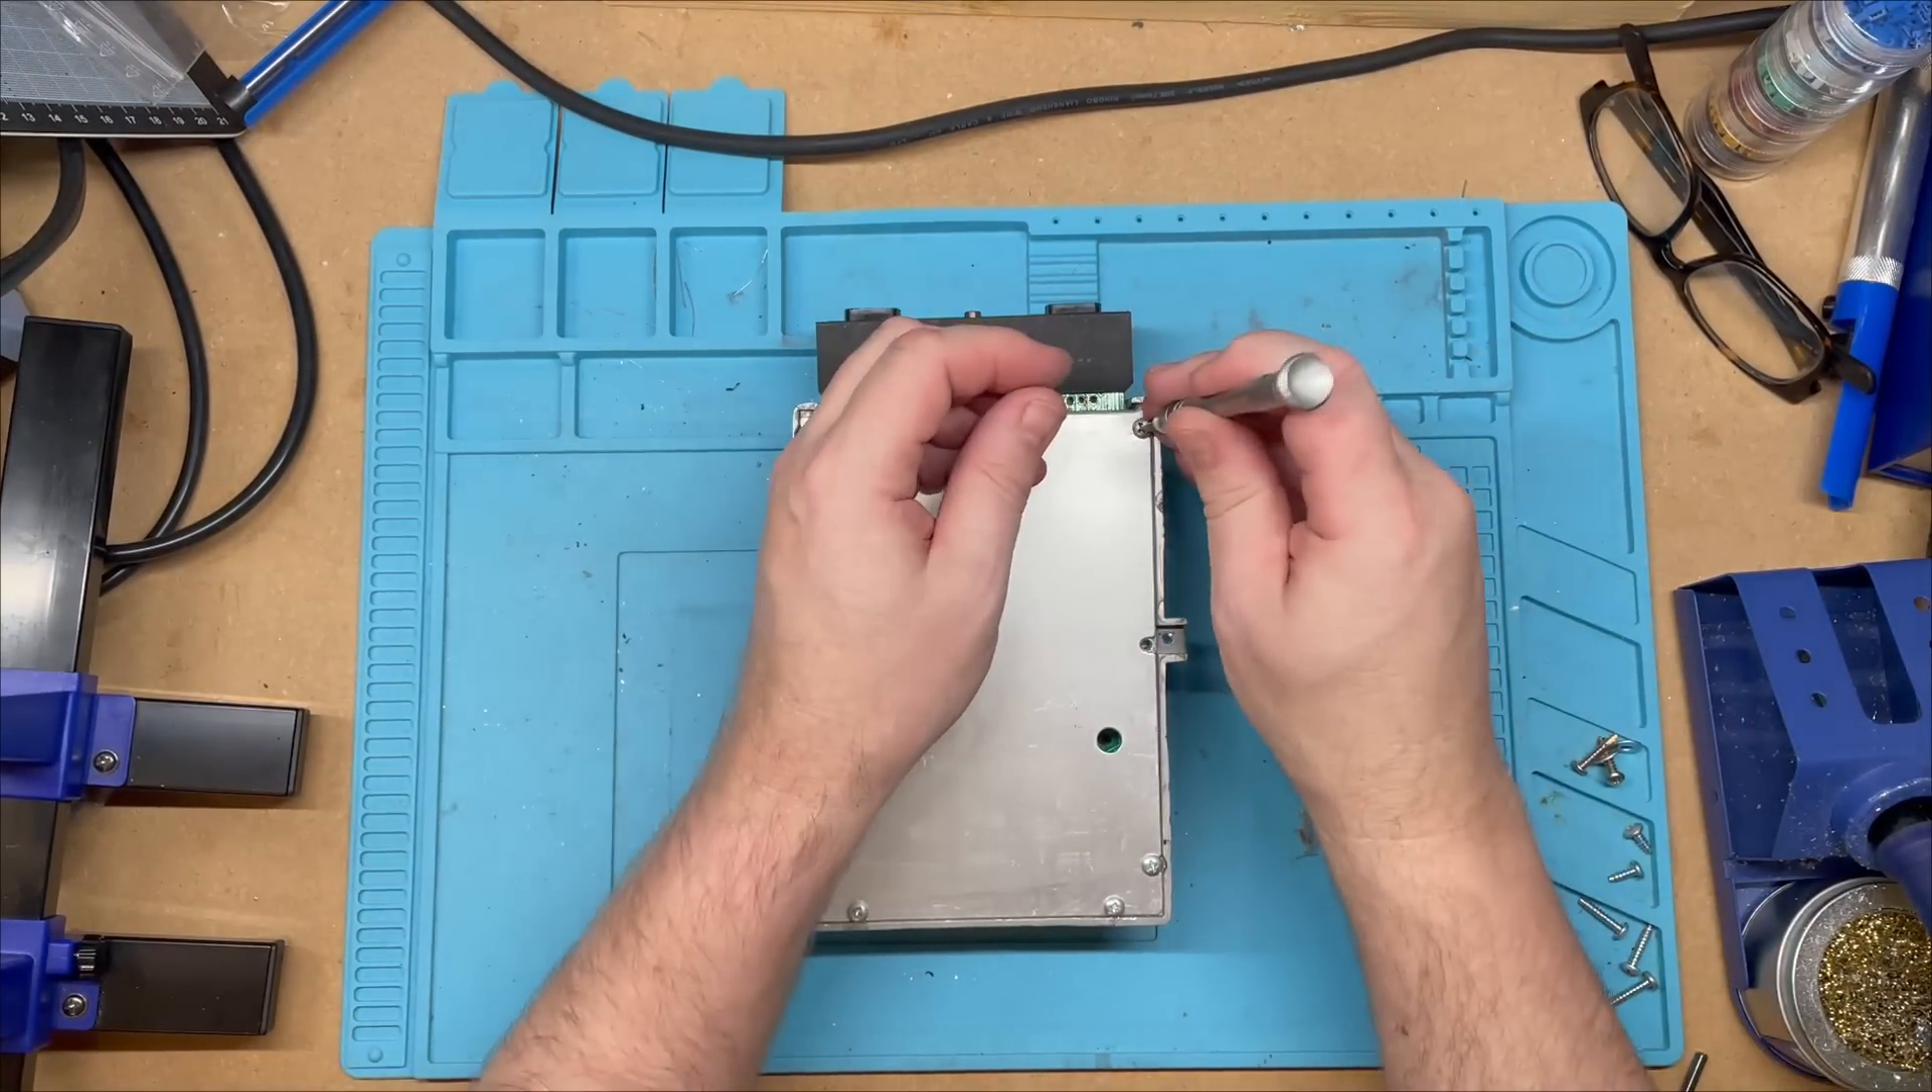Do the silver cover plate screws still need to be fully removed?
Yes.